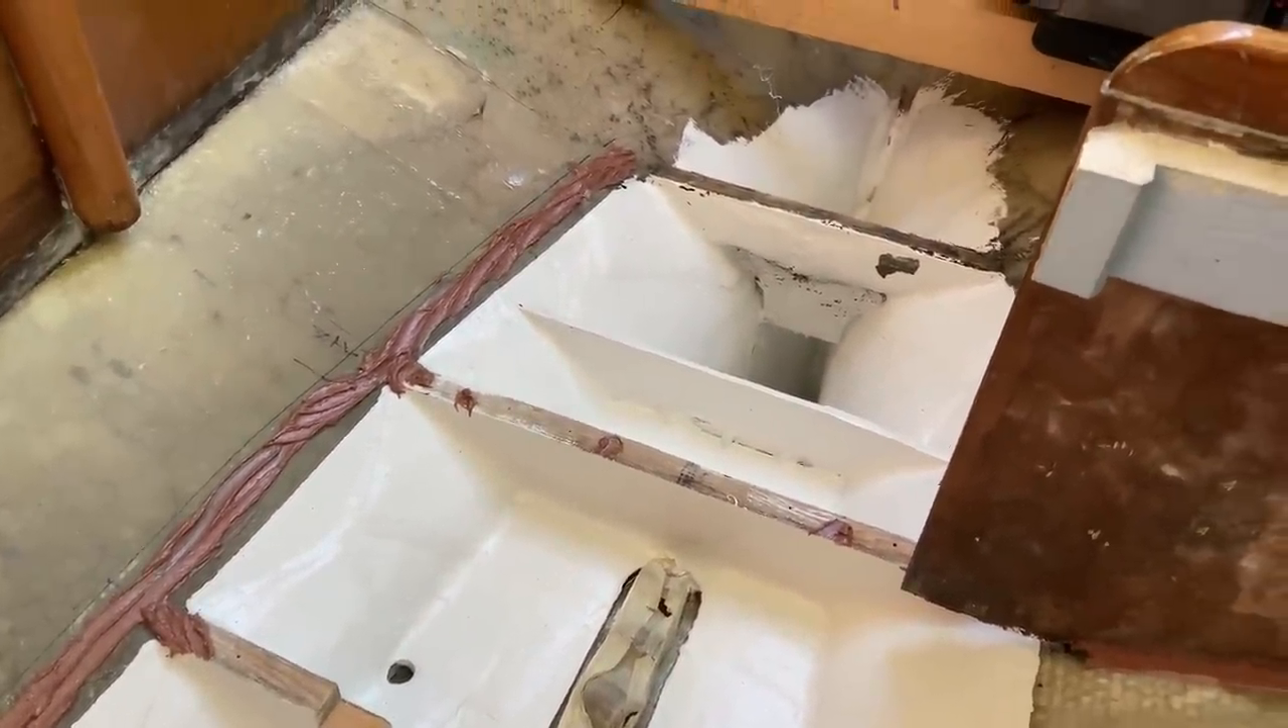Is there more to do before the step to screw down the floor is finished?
Yes.